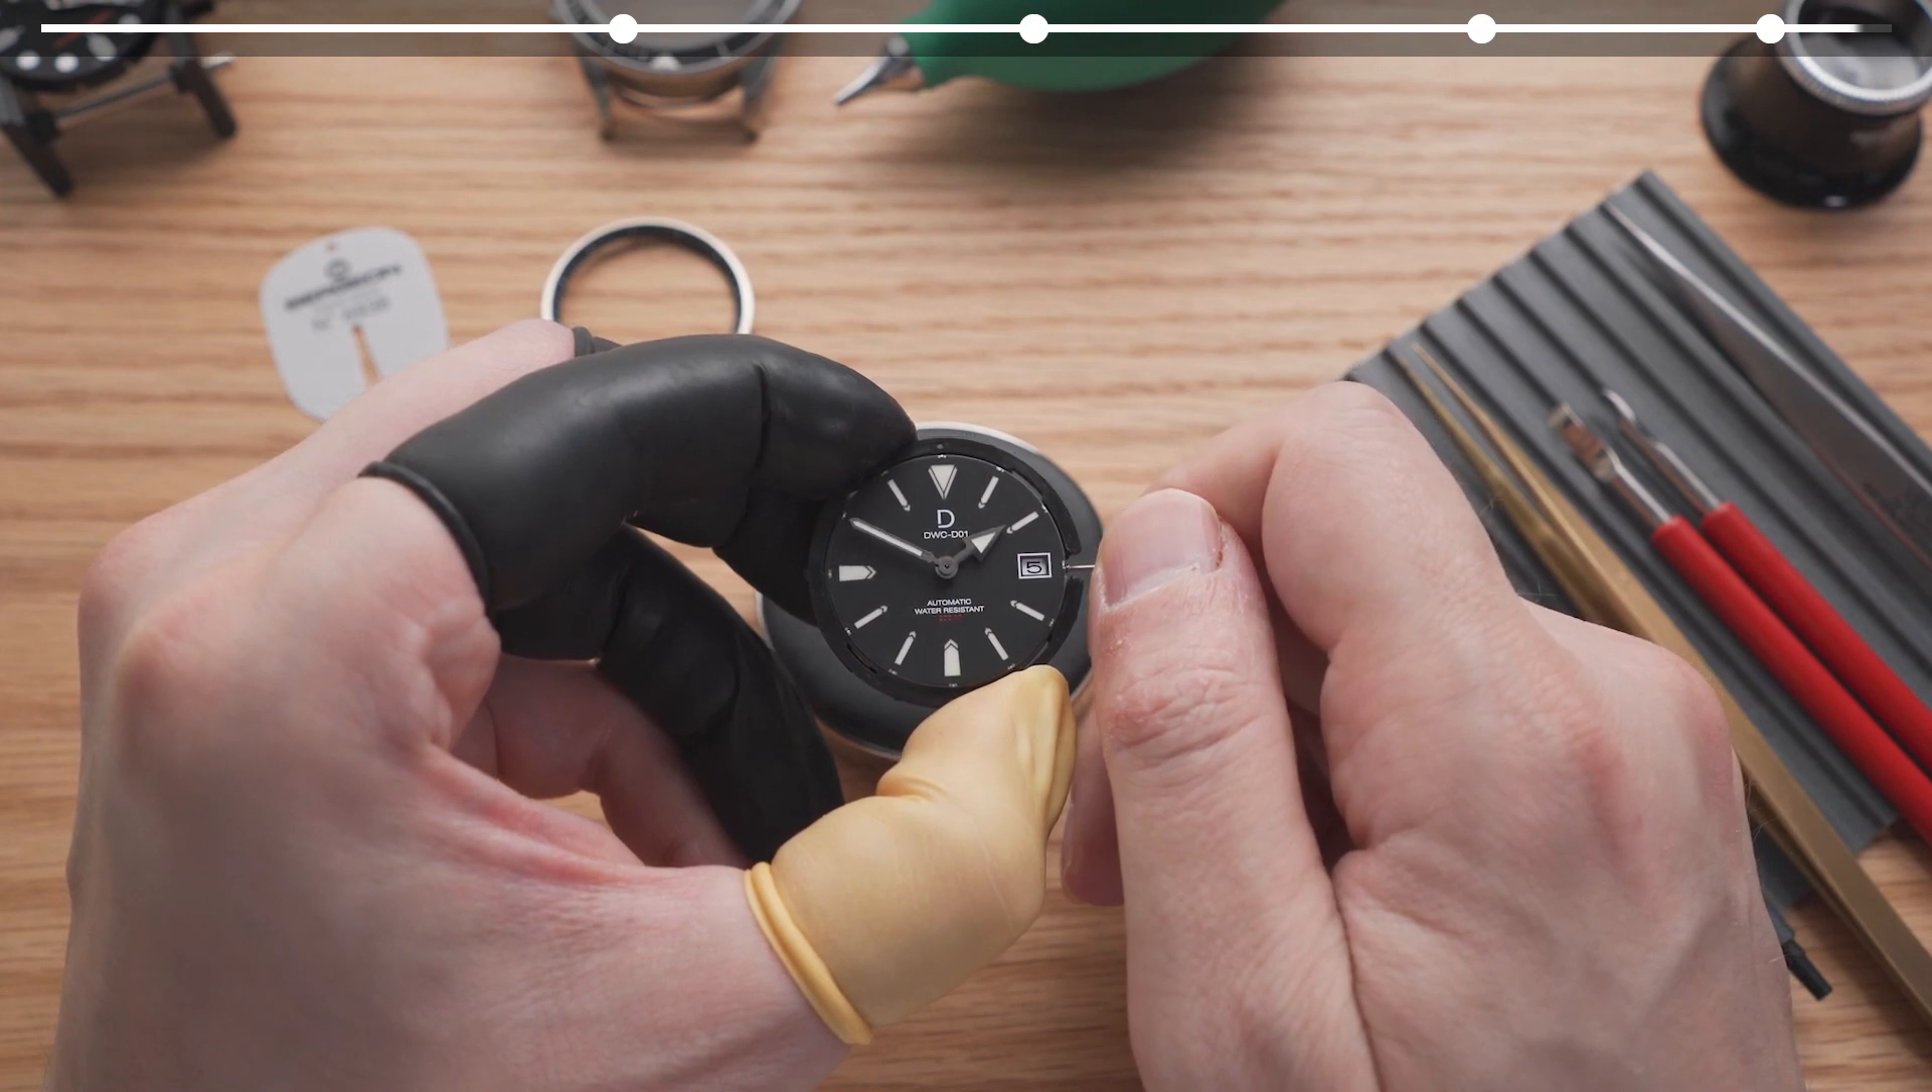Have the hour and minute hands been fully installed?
Yes.